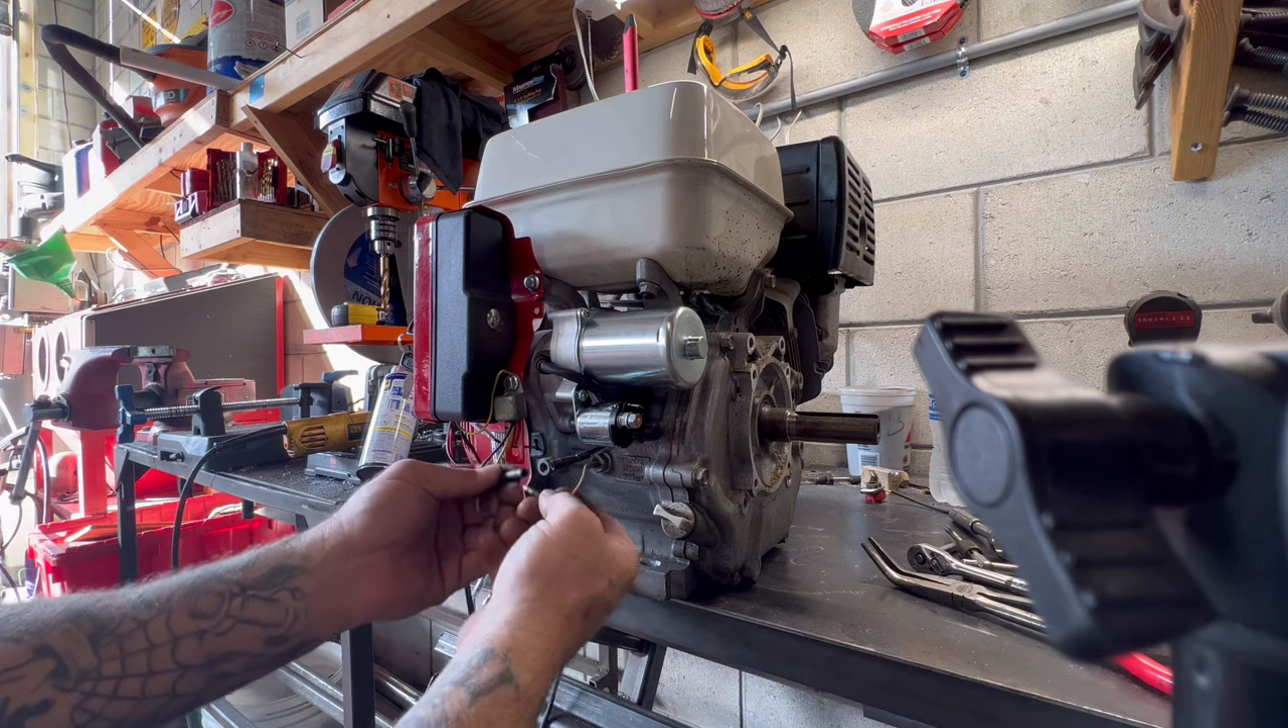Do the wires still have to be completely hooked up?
Yes.